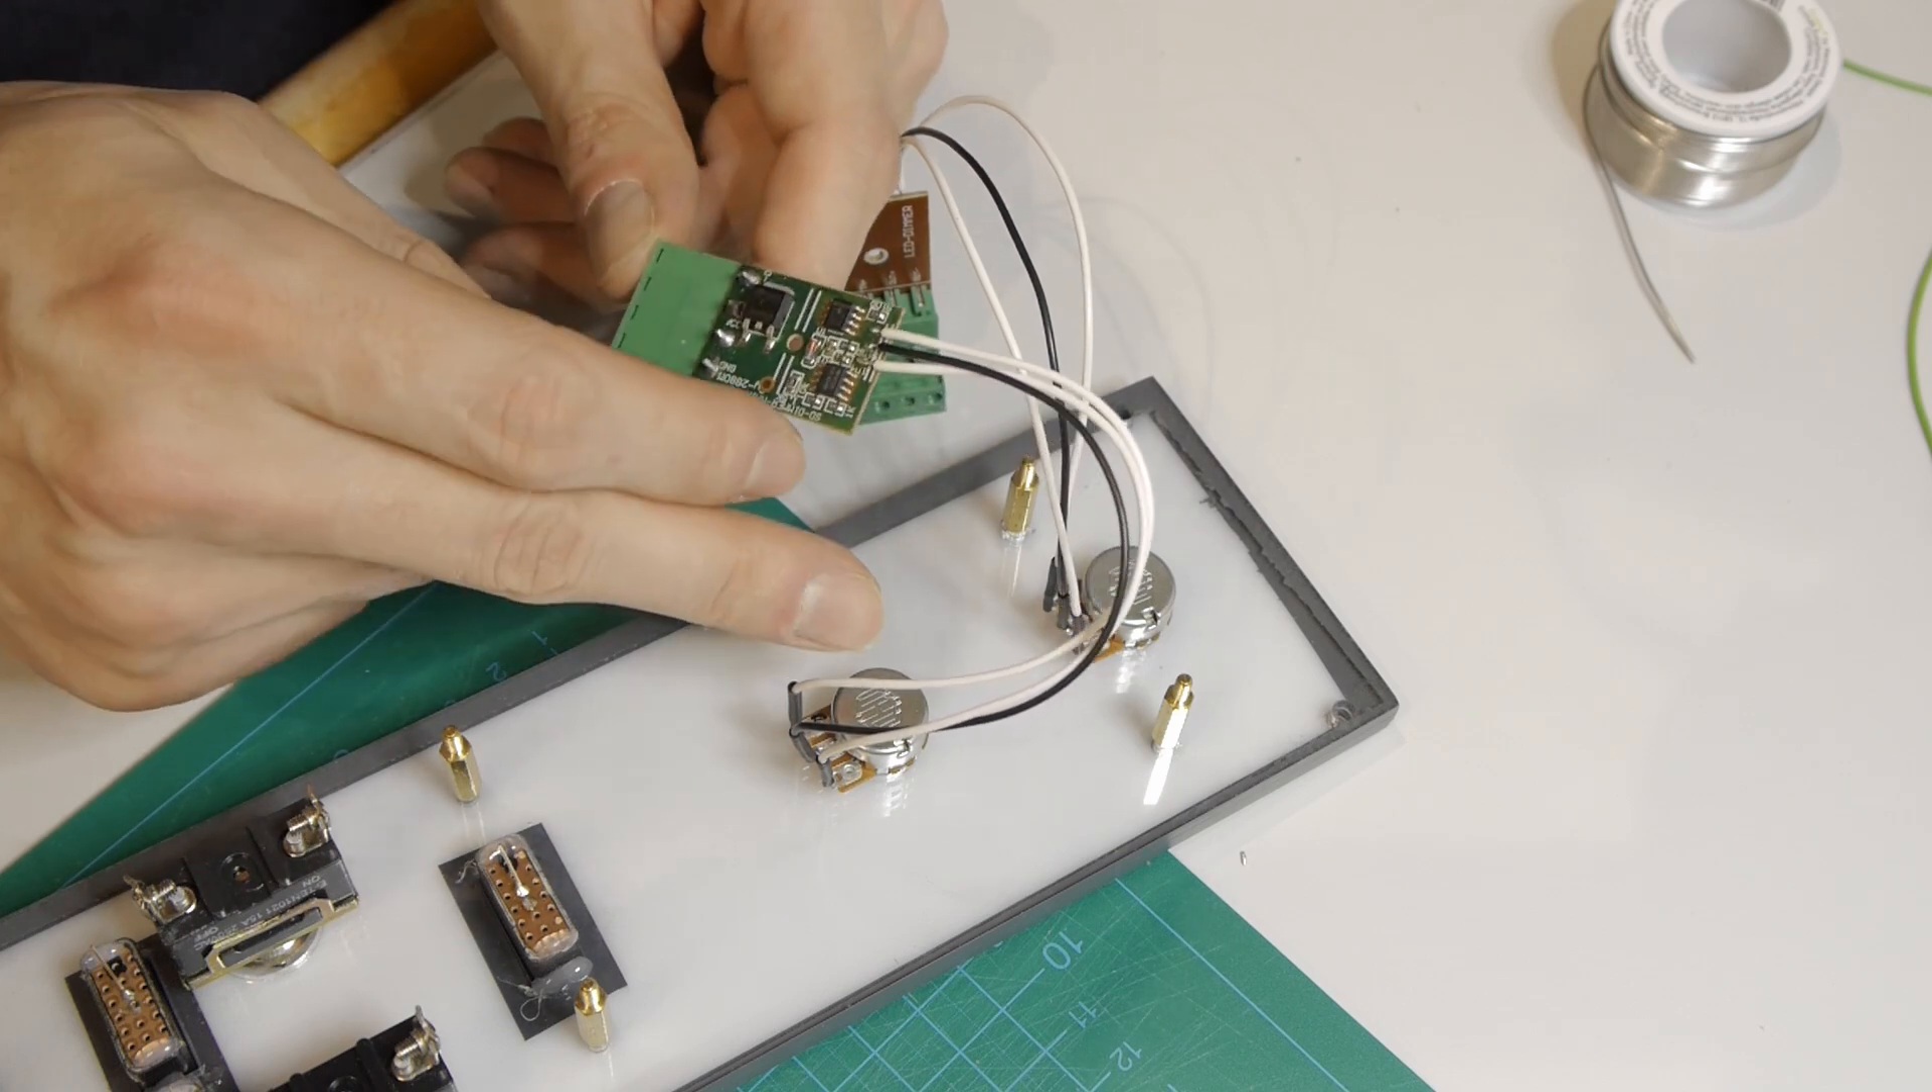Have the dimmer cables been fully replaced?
Yes.